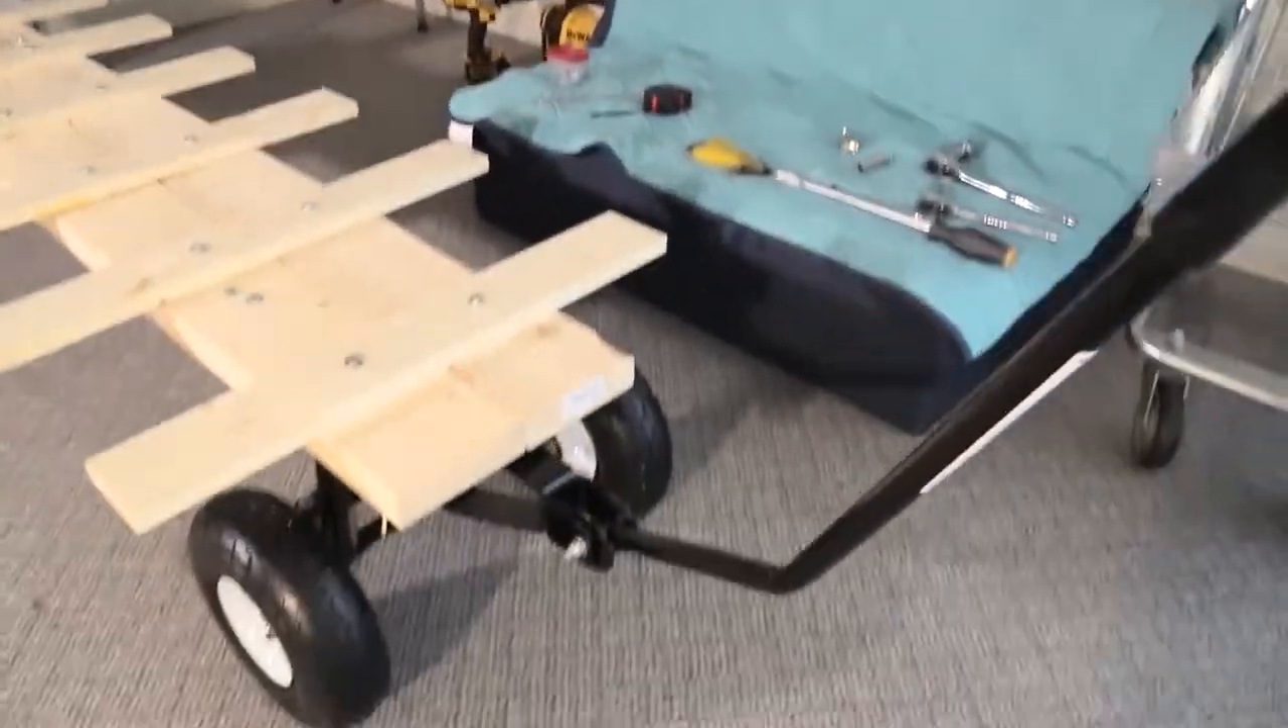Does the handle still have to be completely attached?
No.